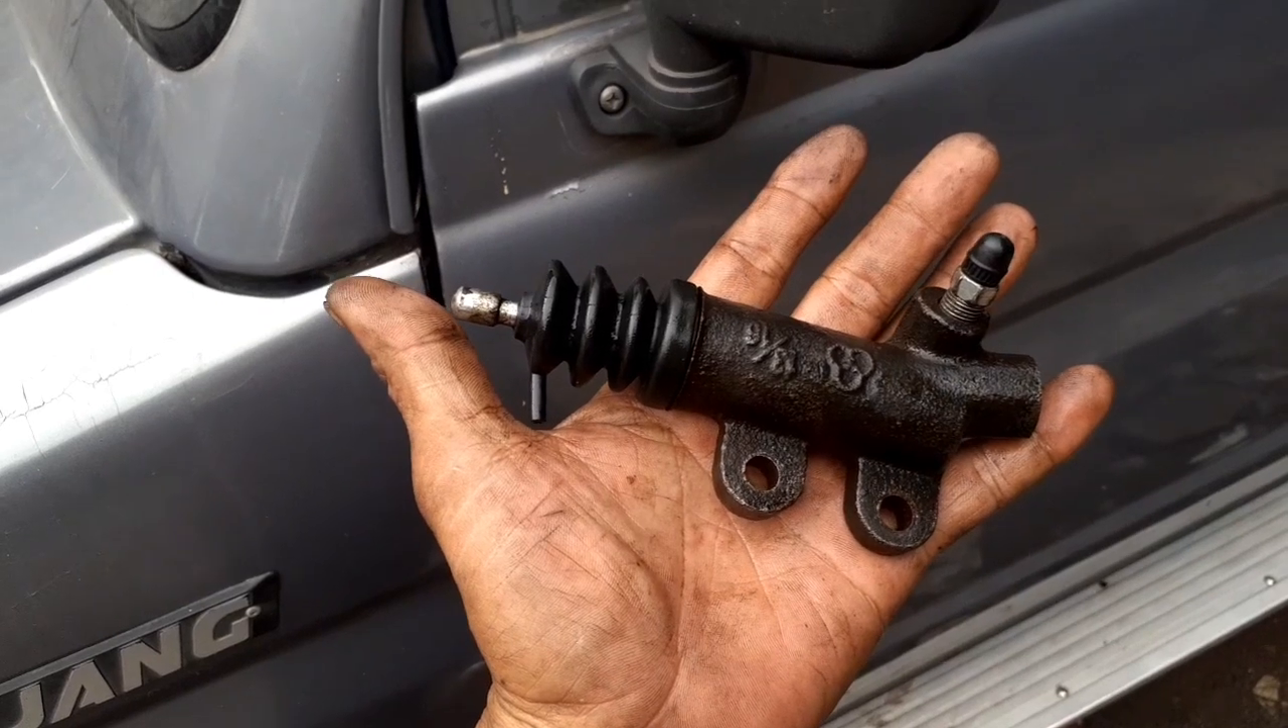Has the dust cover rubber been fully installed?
Yes.